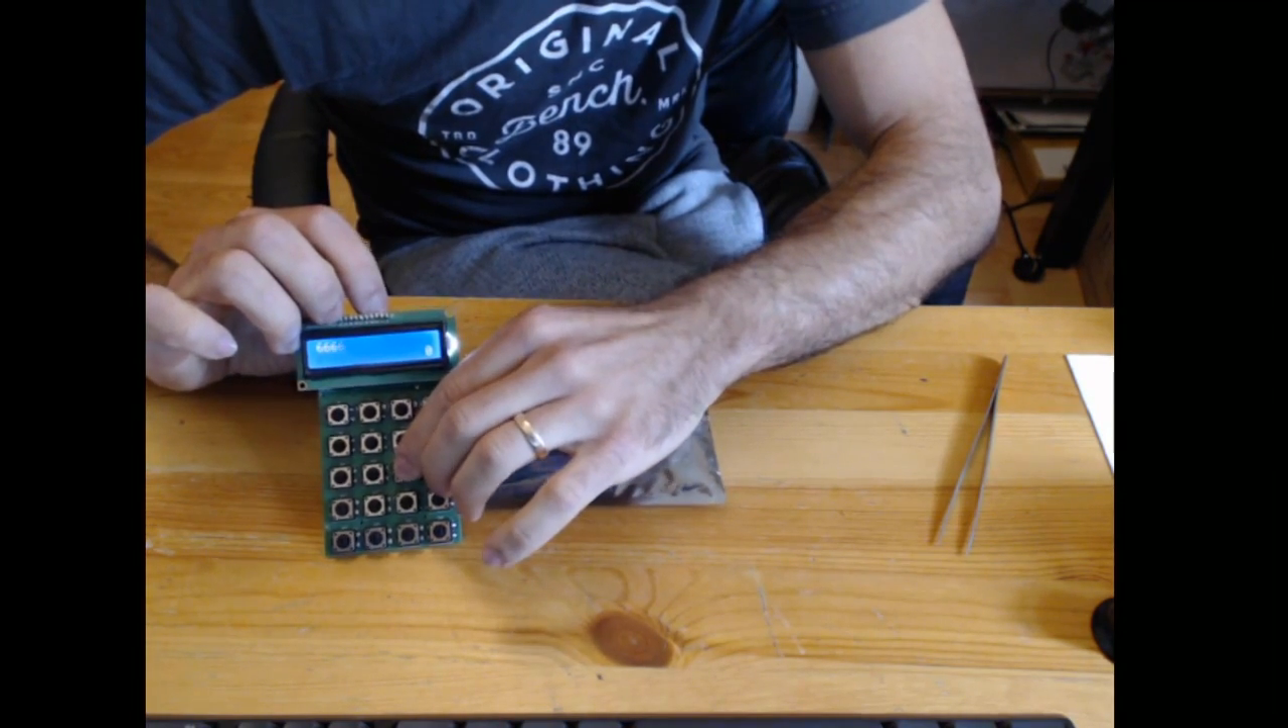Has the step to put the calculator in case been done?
No.